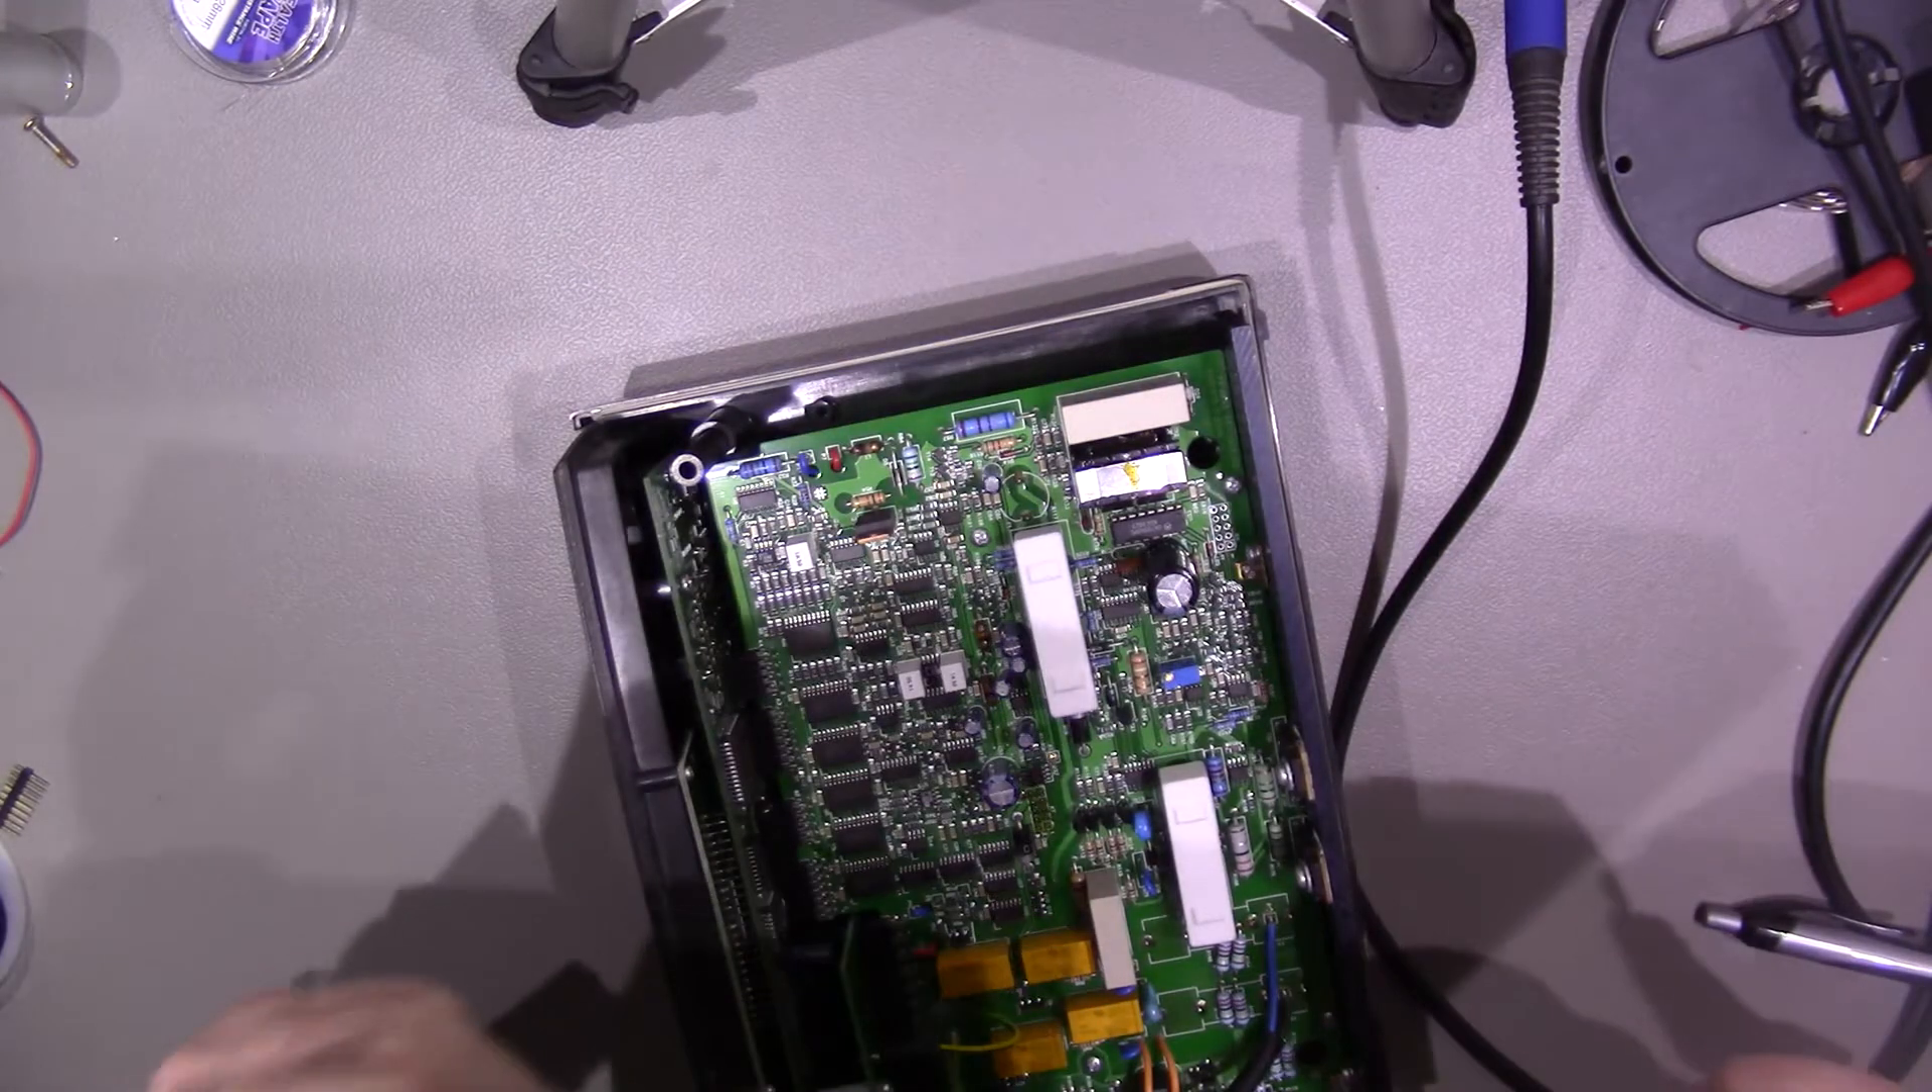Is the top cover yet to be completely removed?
No.